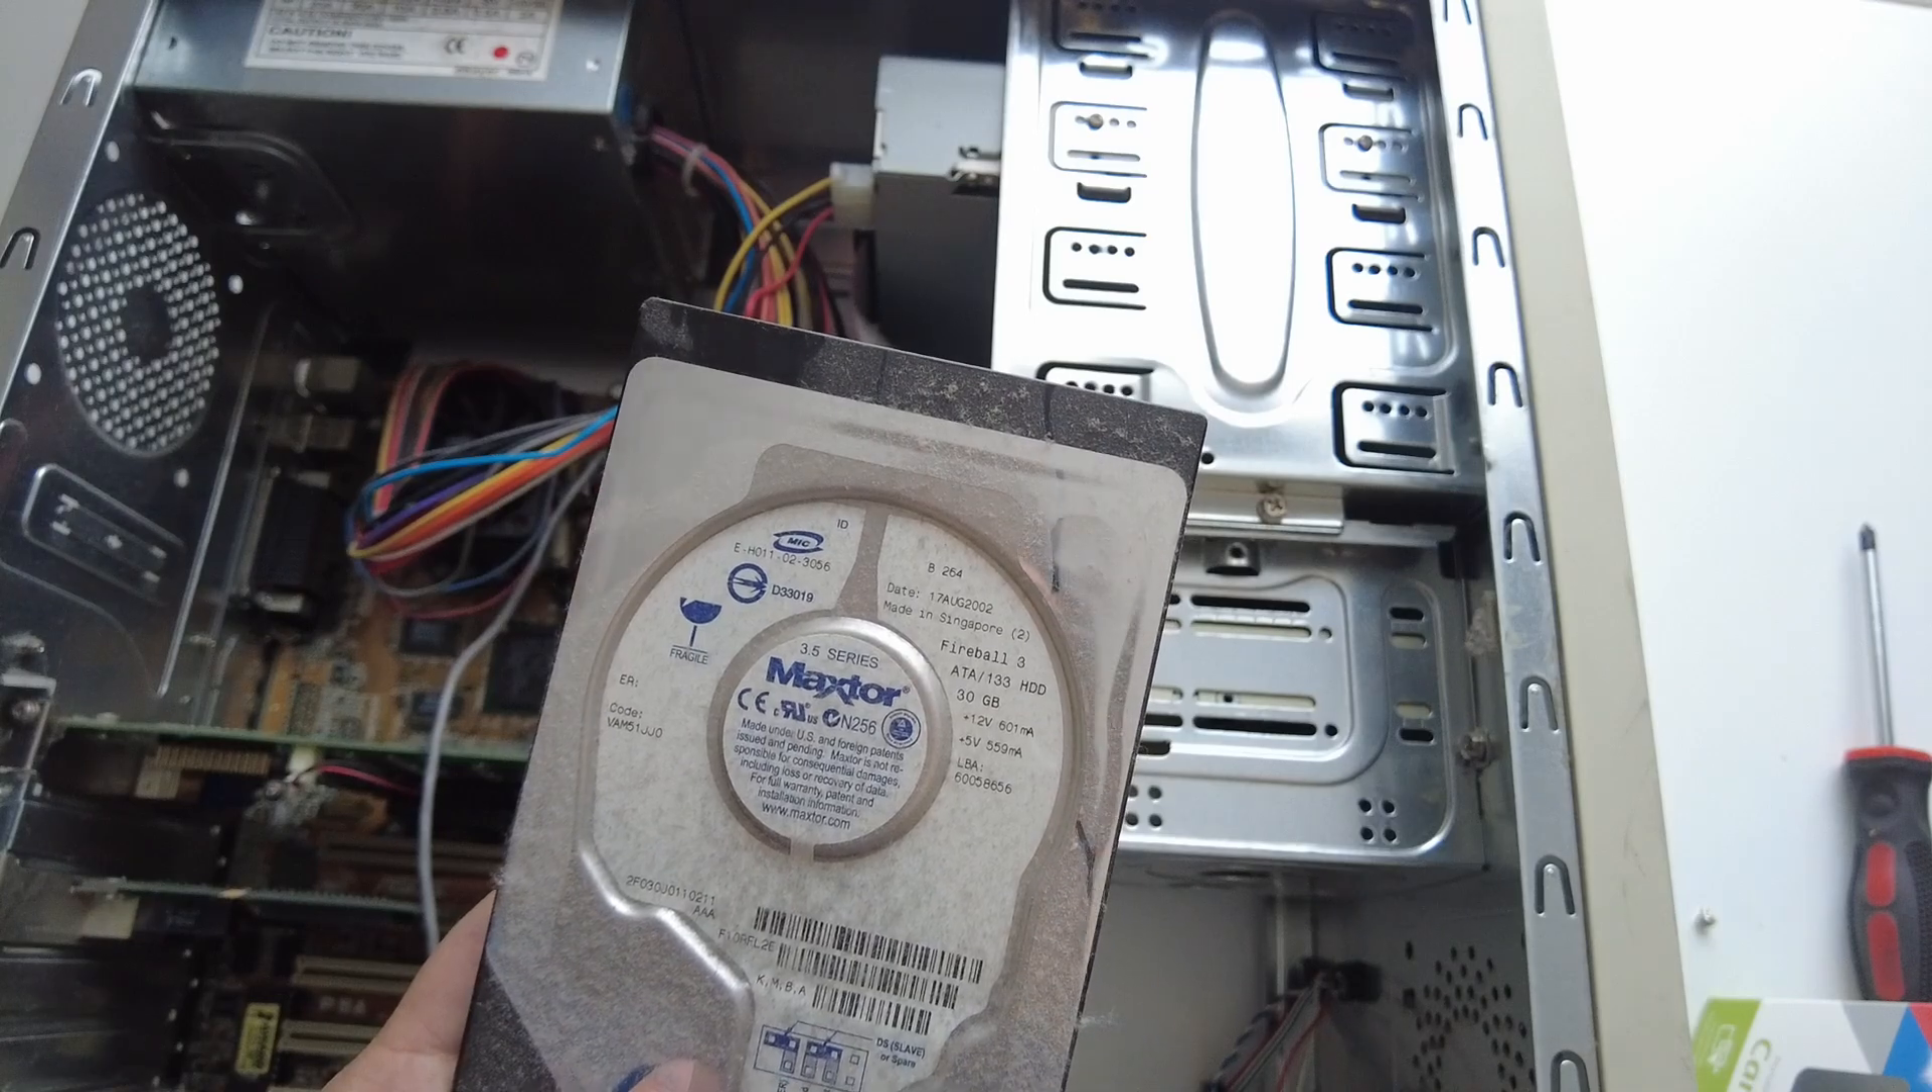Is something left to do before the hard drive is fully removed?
No.